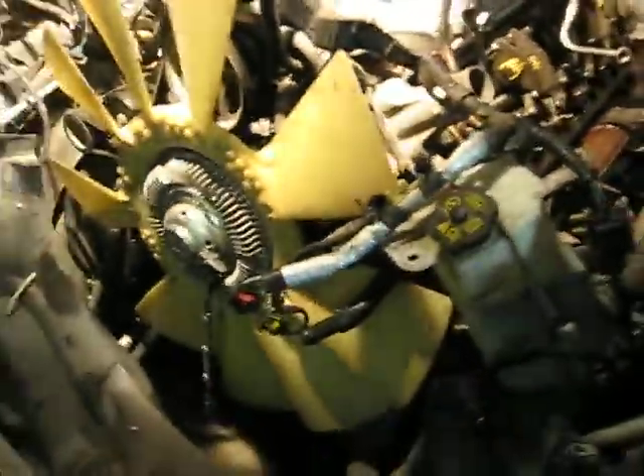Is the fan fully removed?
No.